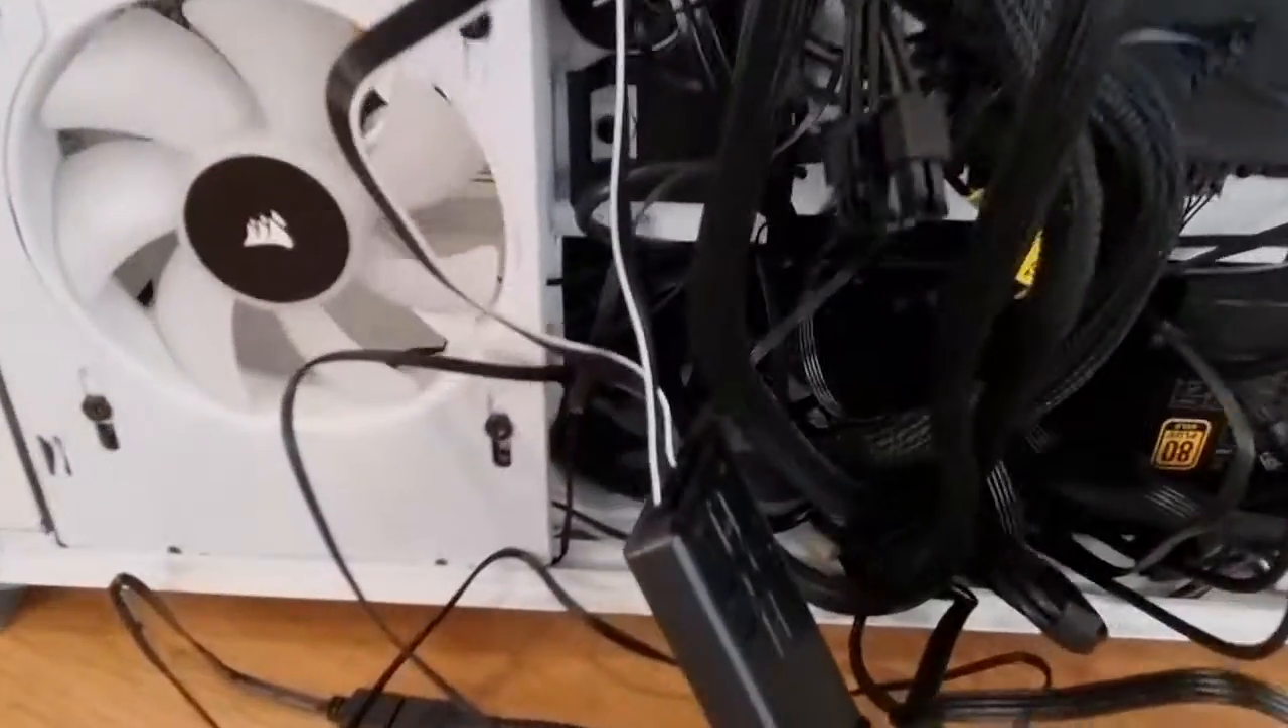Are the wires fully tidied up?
No.